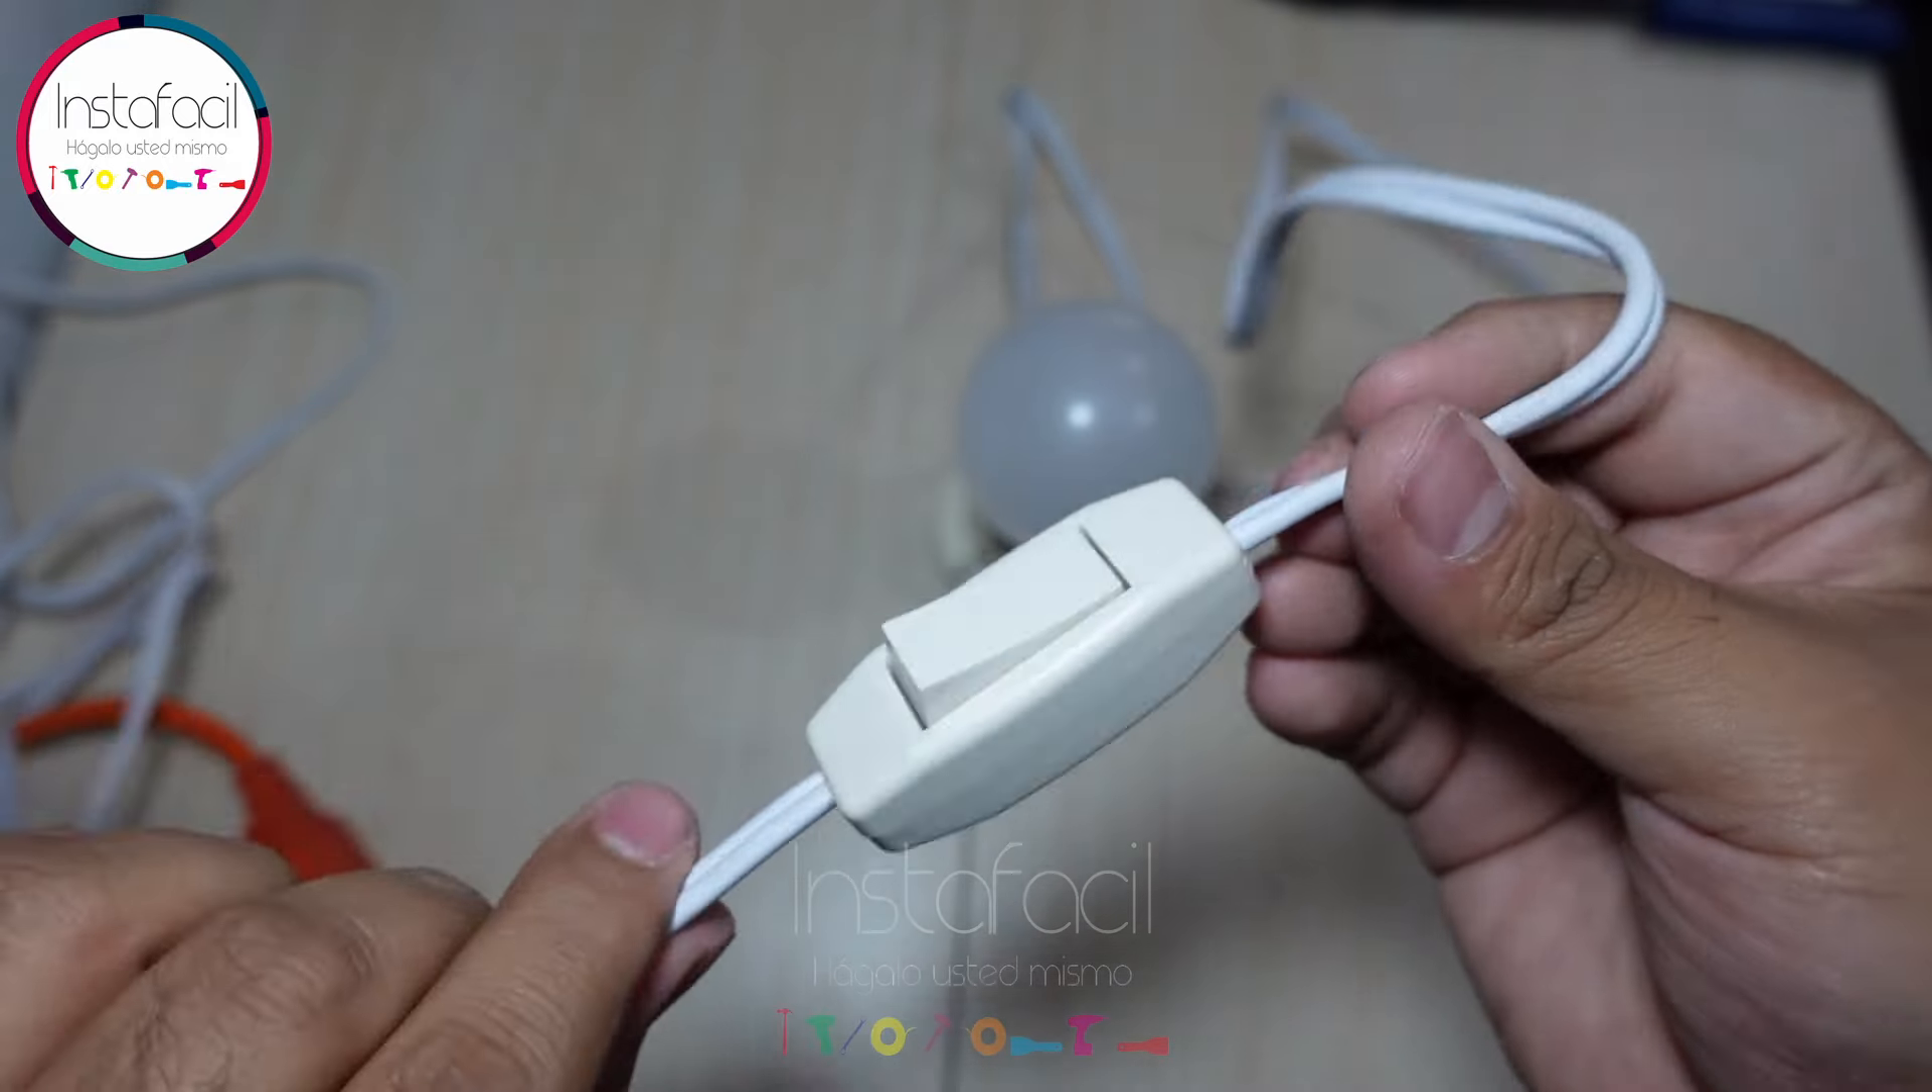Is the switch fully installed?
Yes.